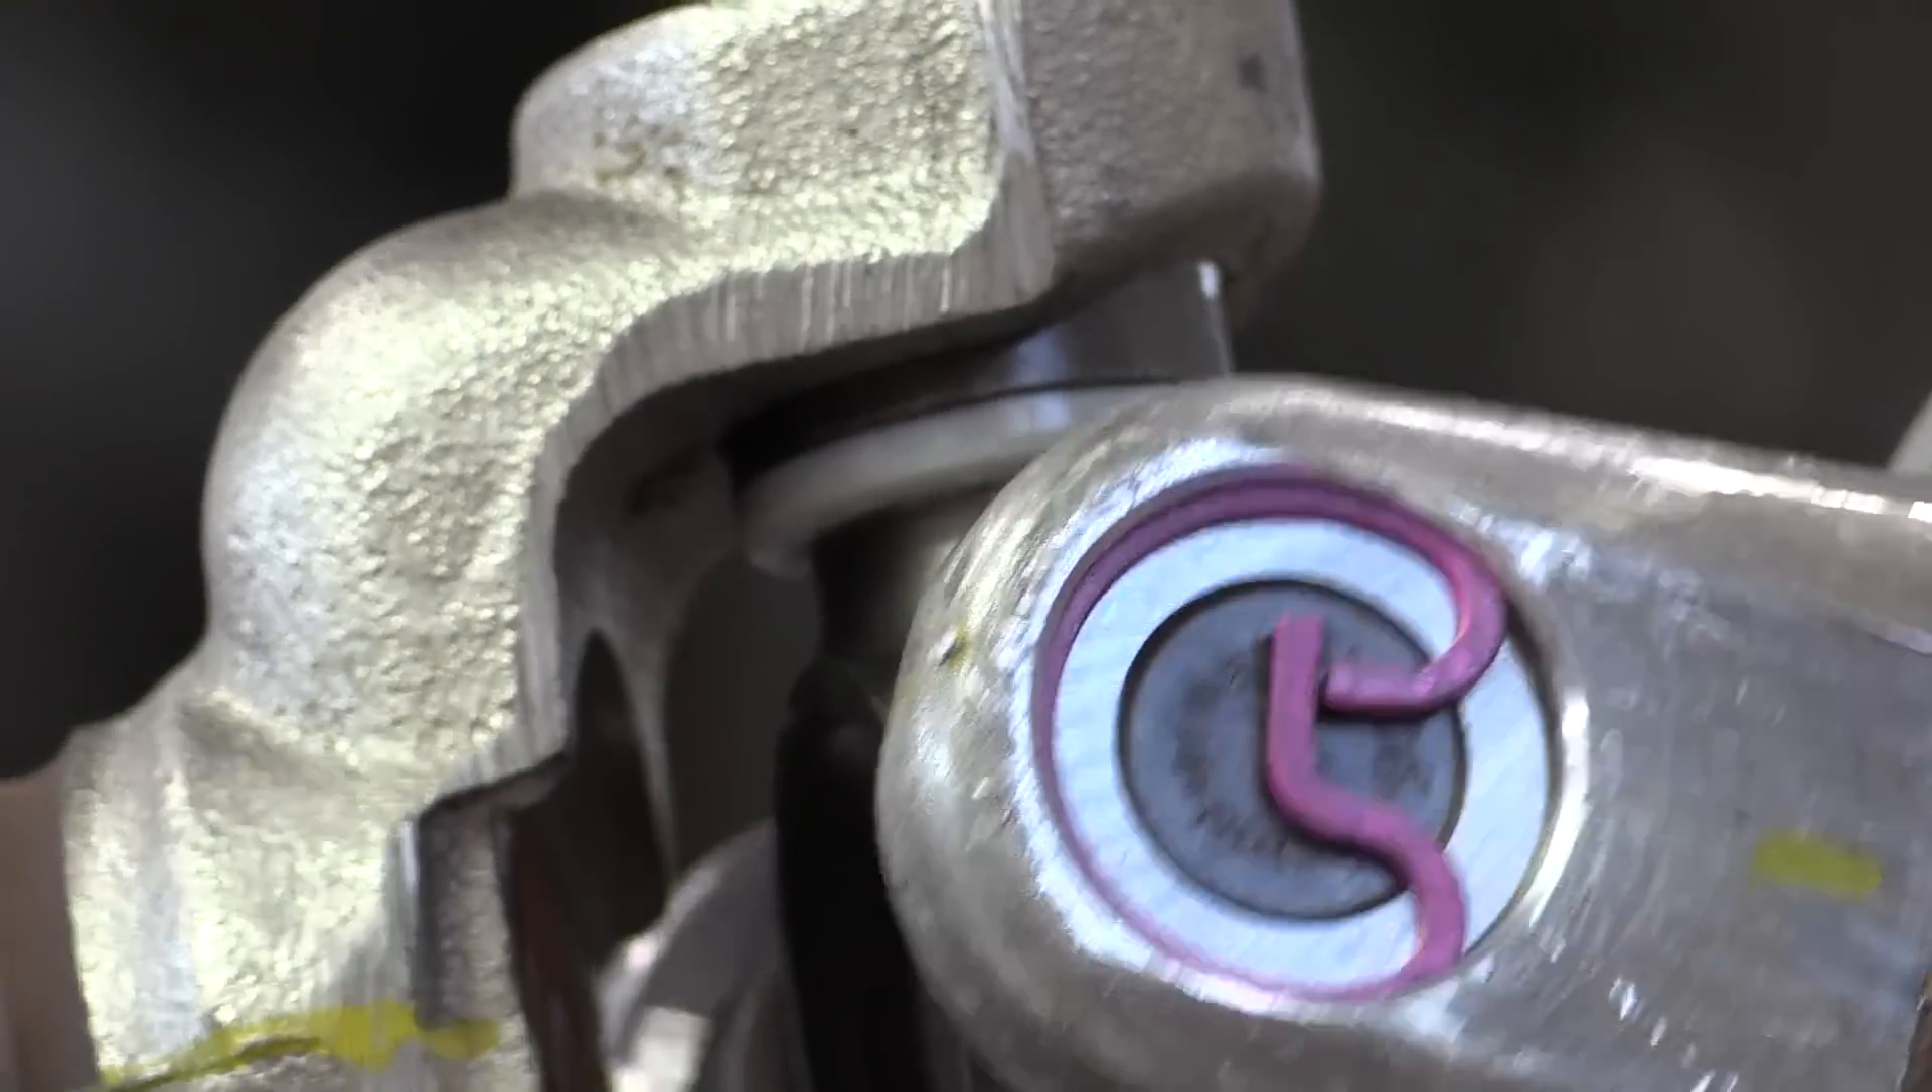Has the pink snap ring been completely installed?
Yes.